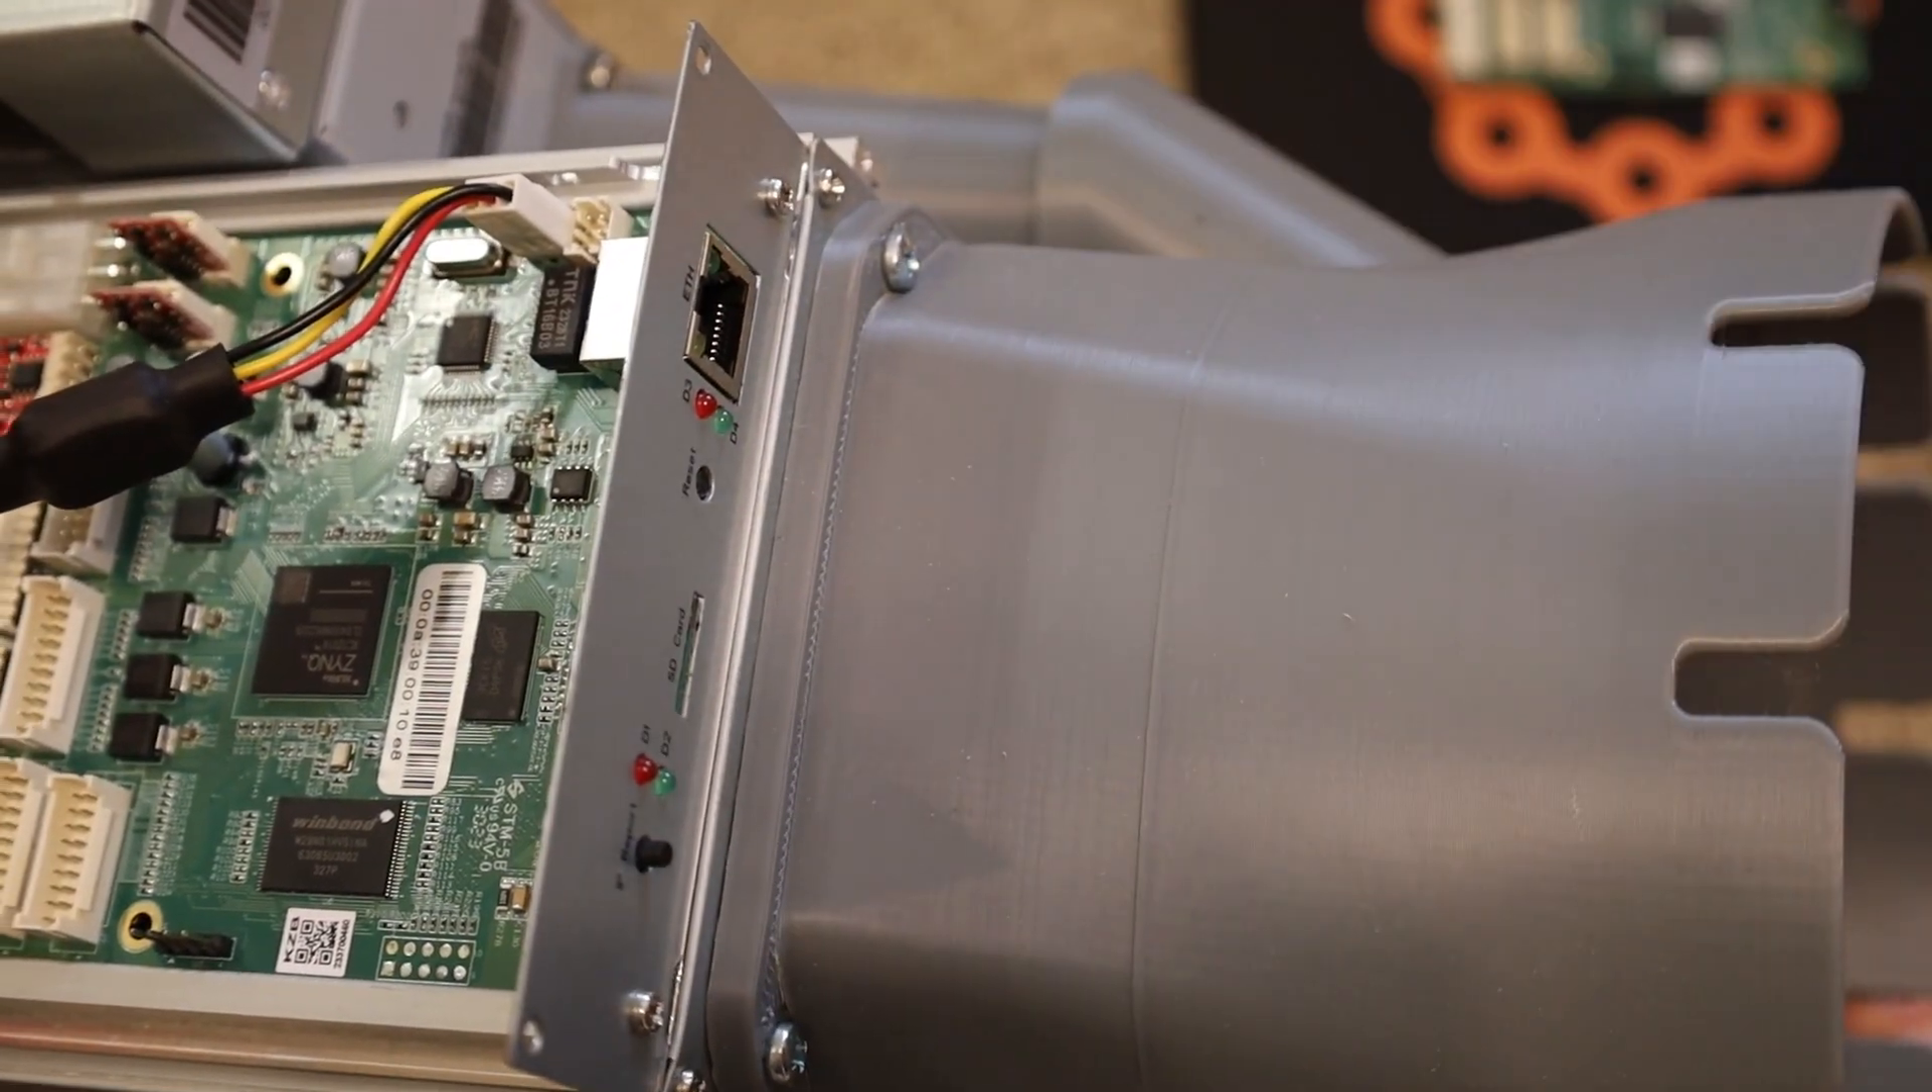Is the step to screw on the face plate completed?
Yes.